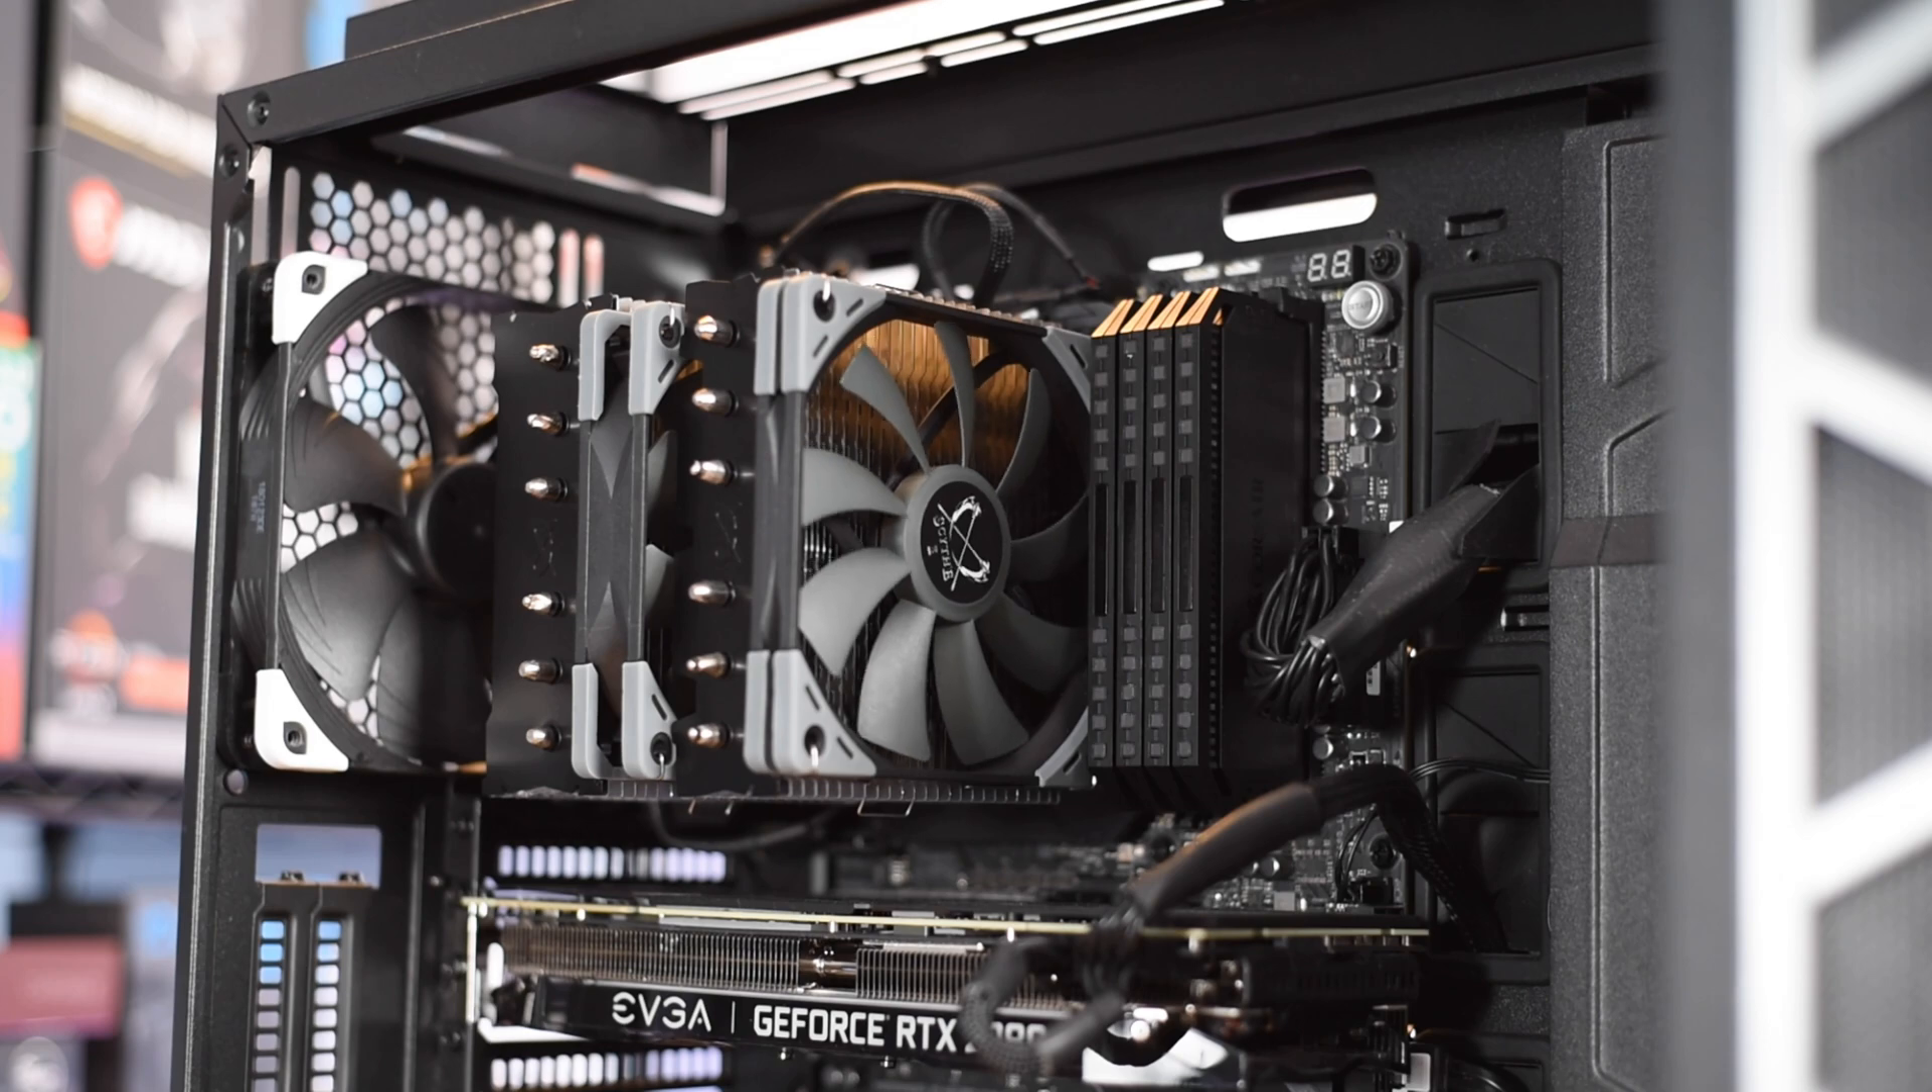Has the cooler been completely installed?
Yes.